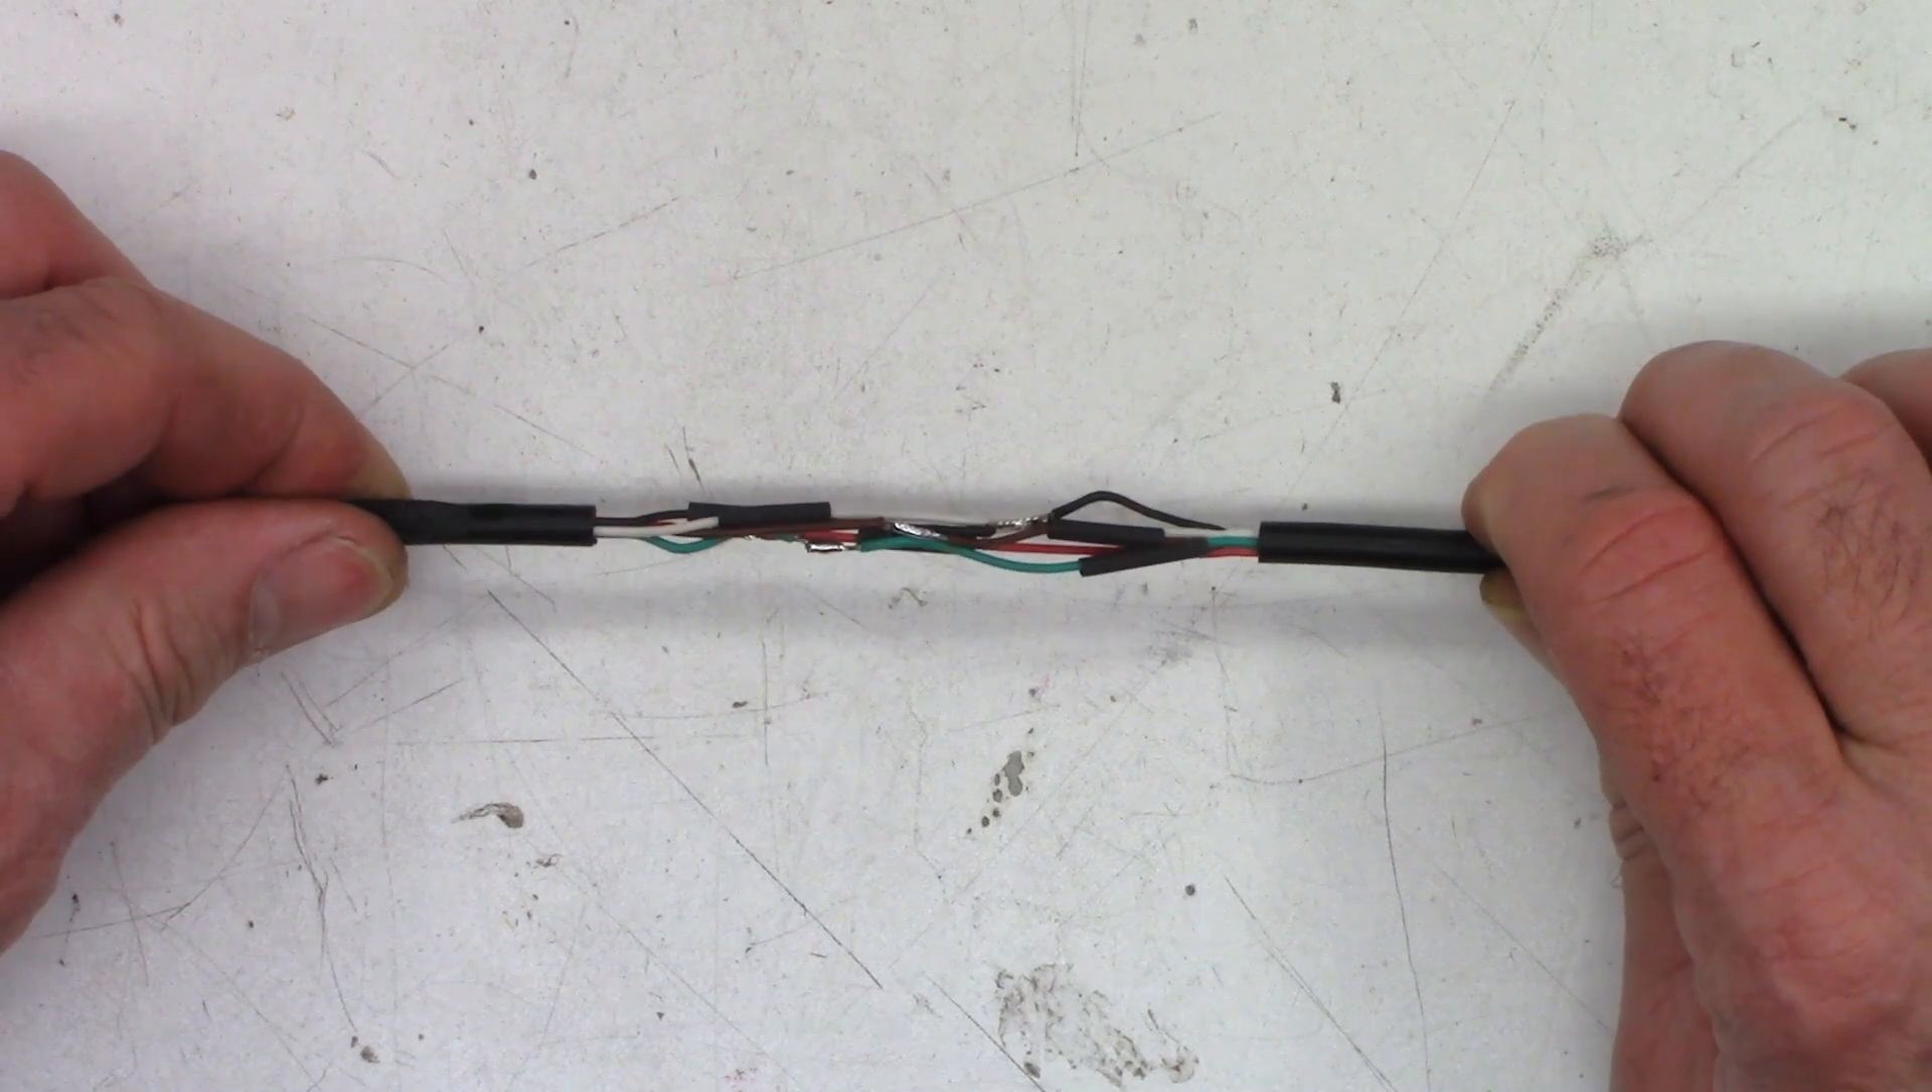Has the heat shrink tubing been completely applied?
No.